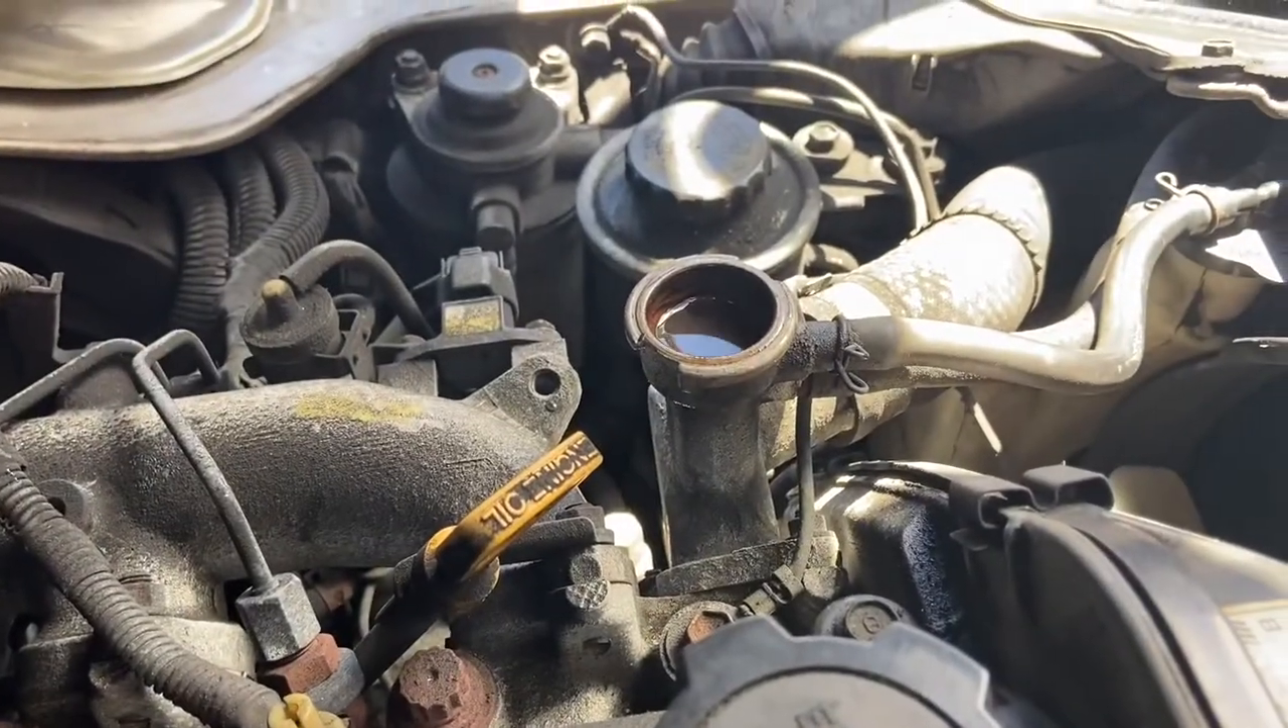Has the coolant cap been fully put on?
No.